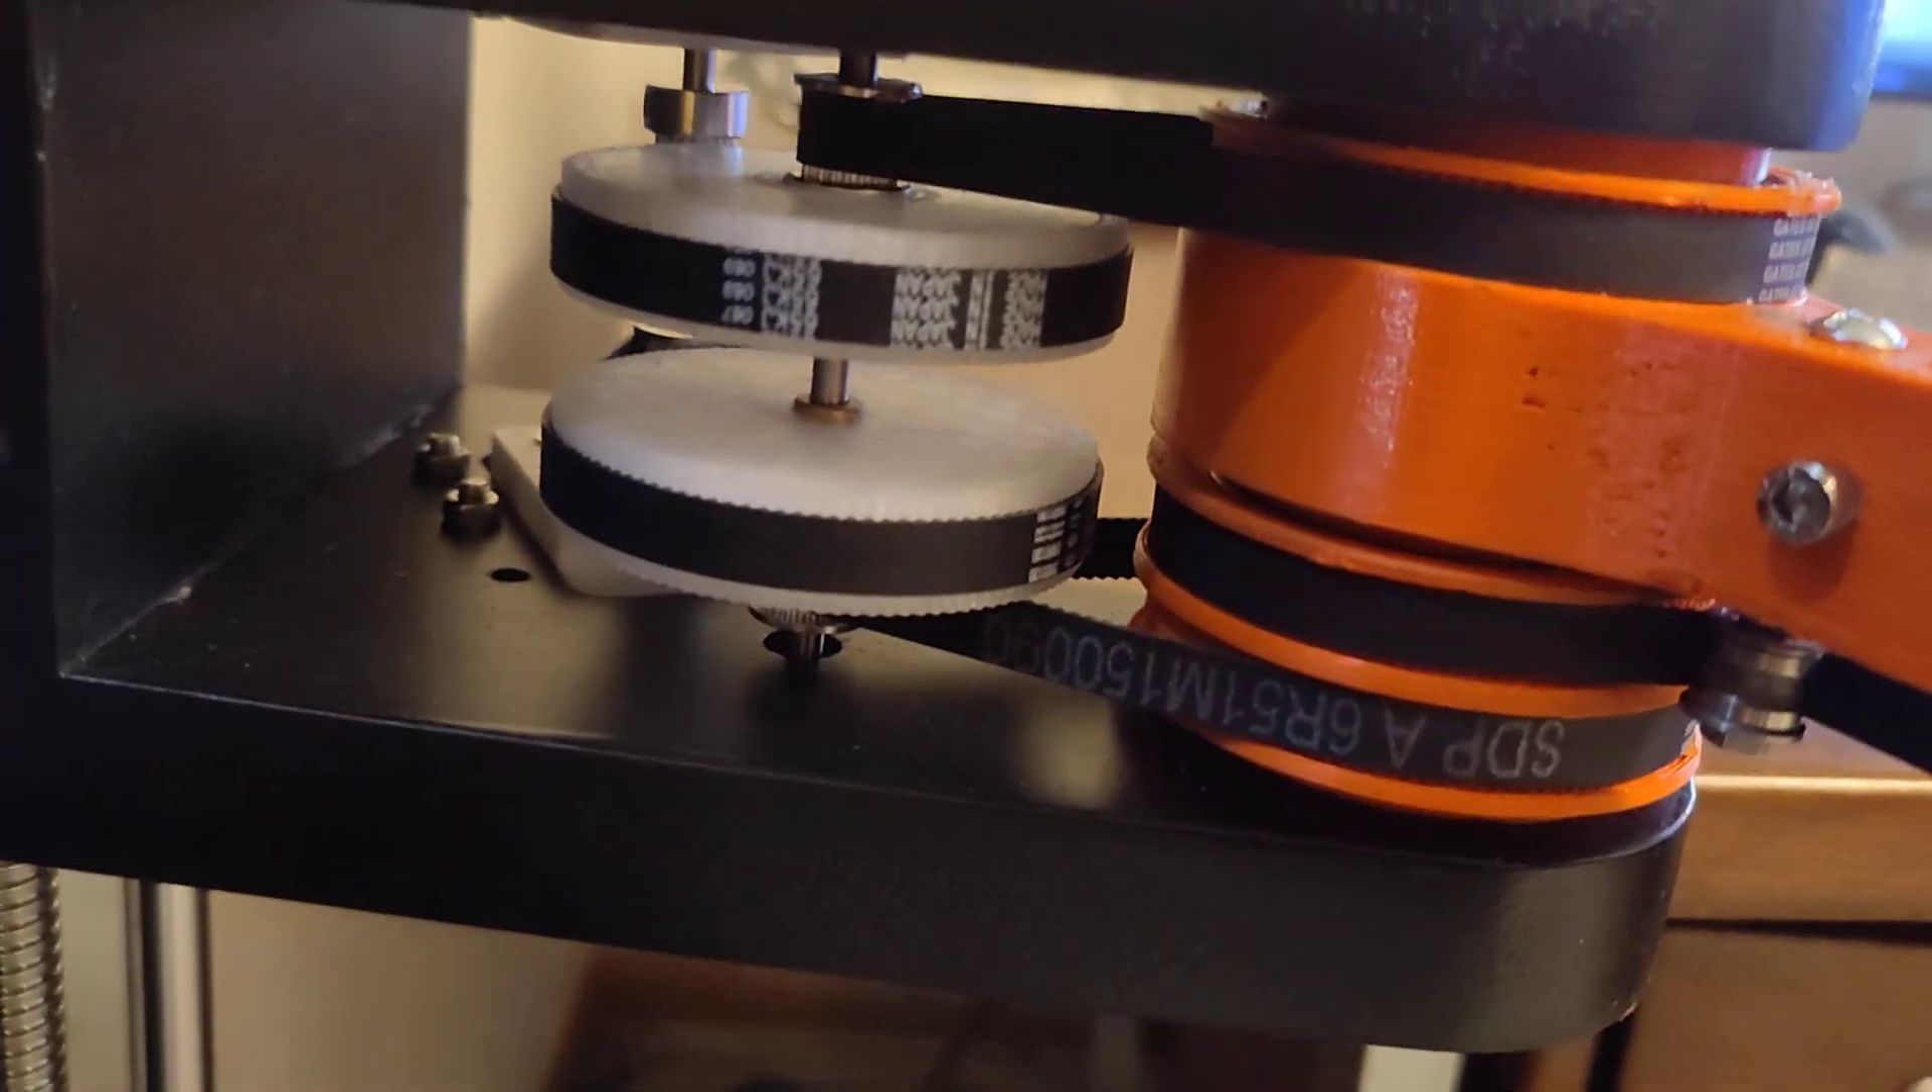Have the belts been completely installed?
Yes.